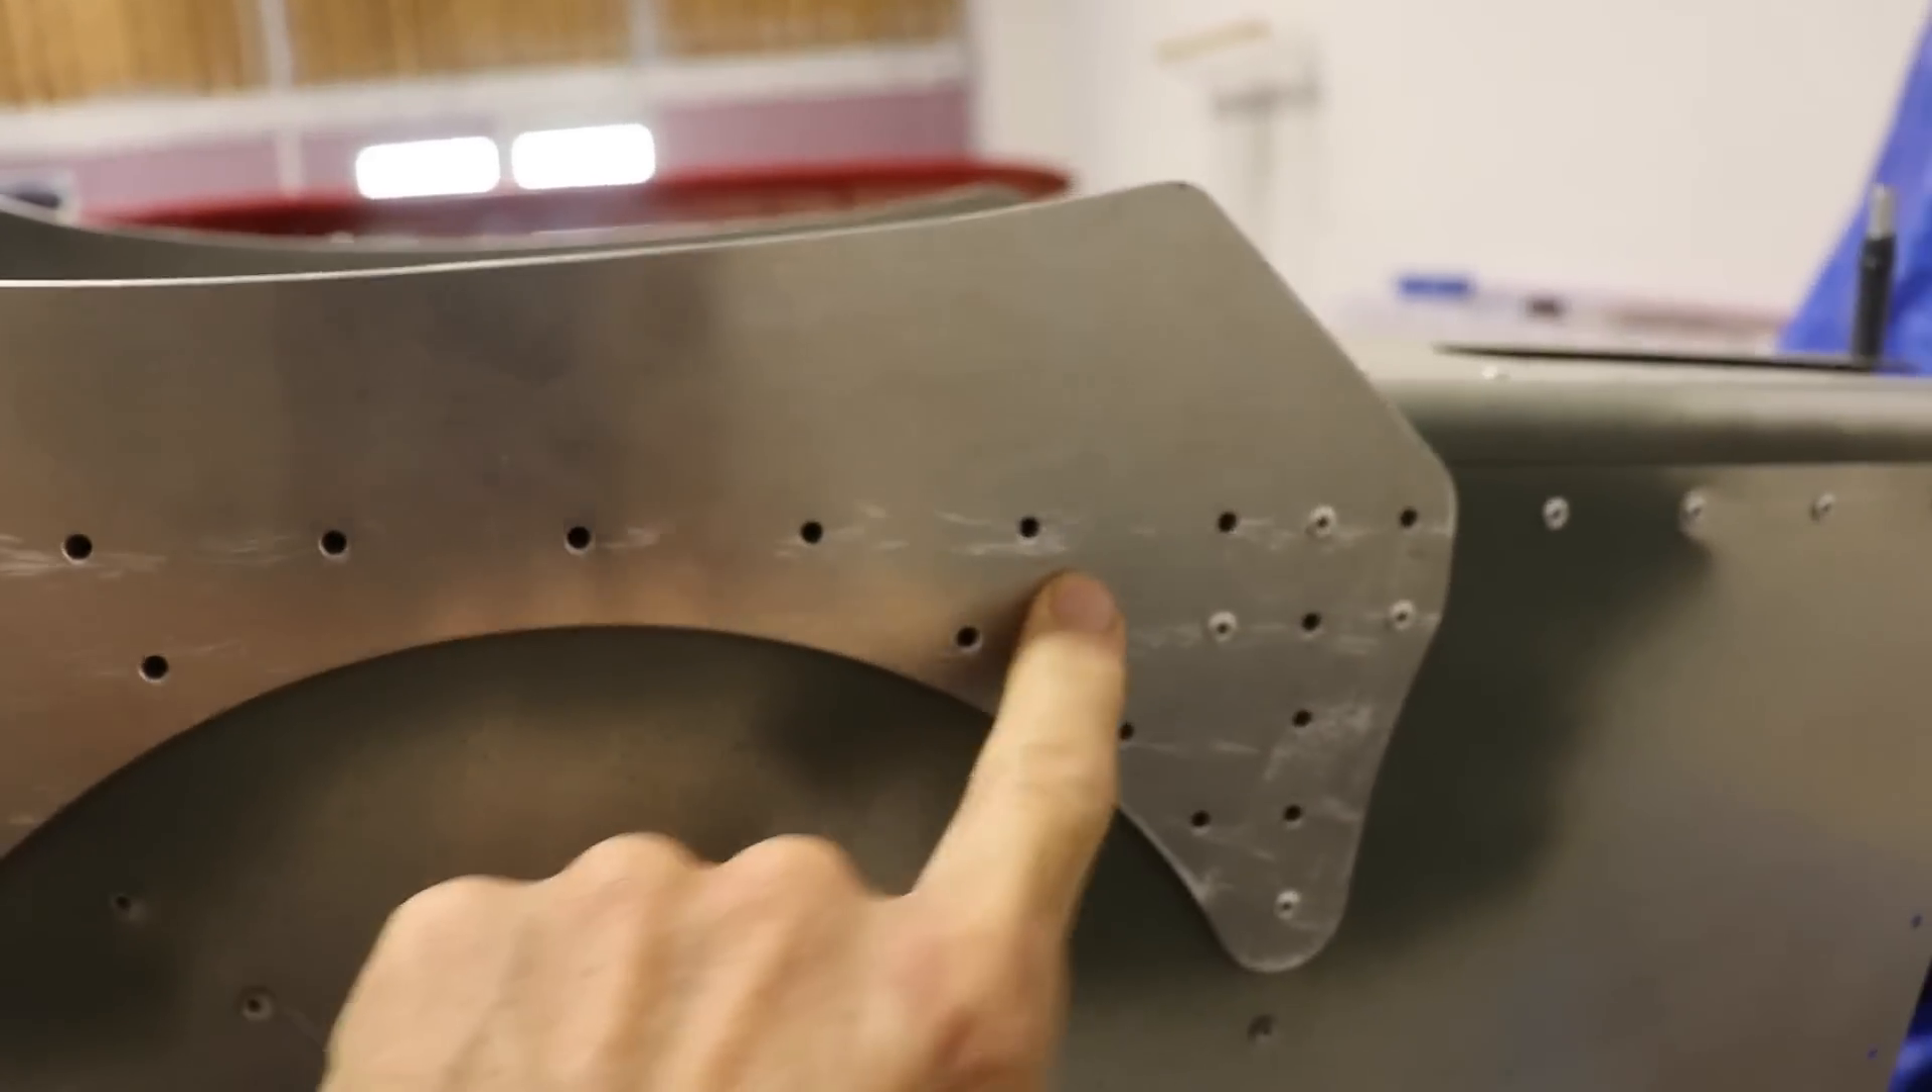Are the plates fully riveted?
No.